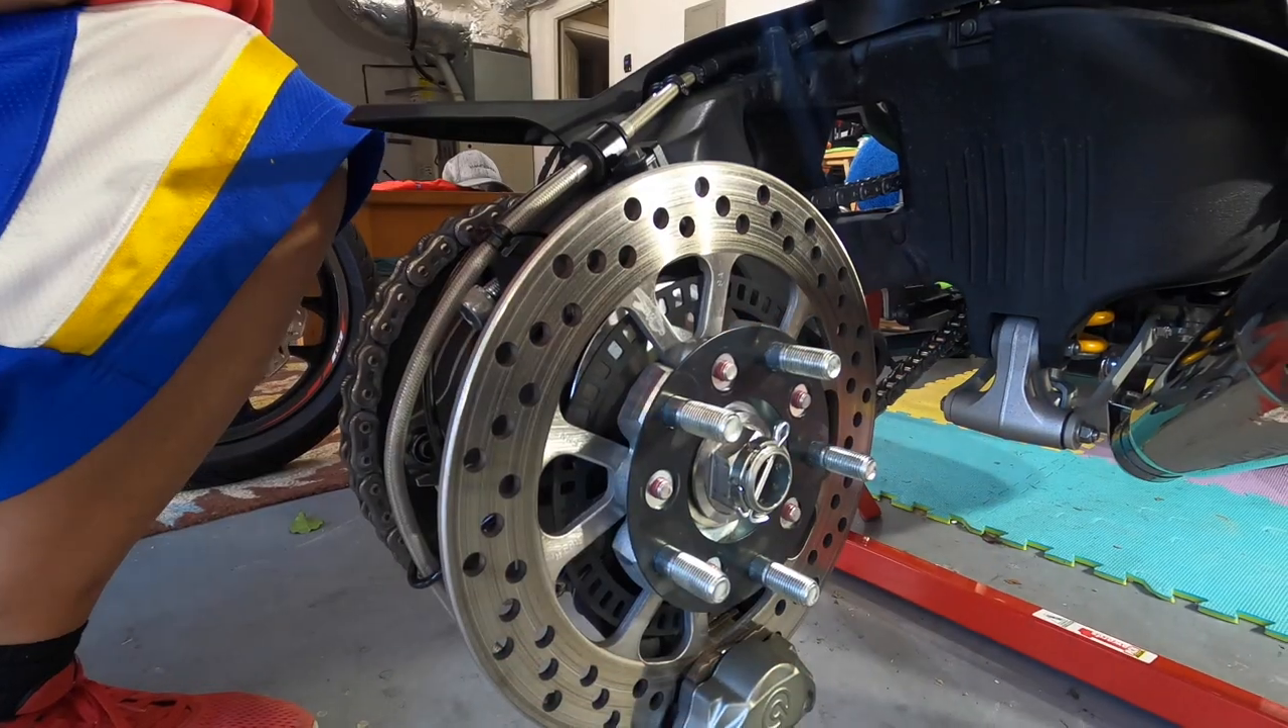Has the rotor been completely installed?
Yes.